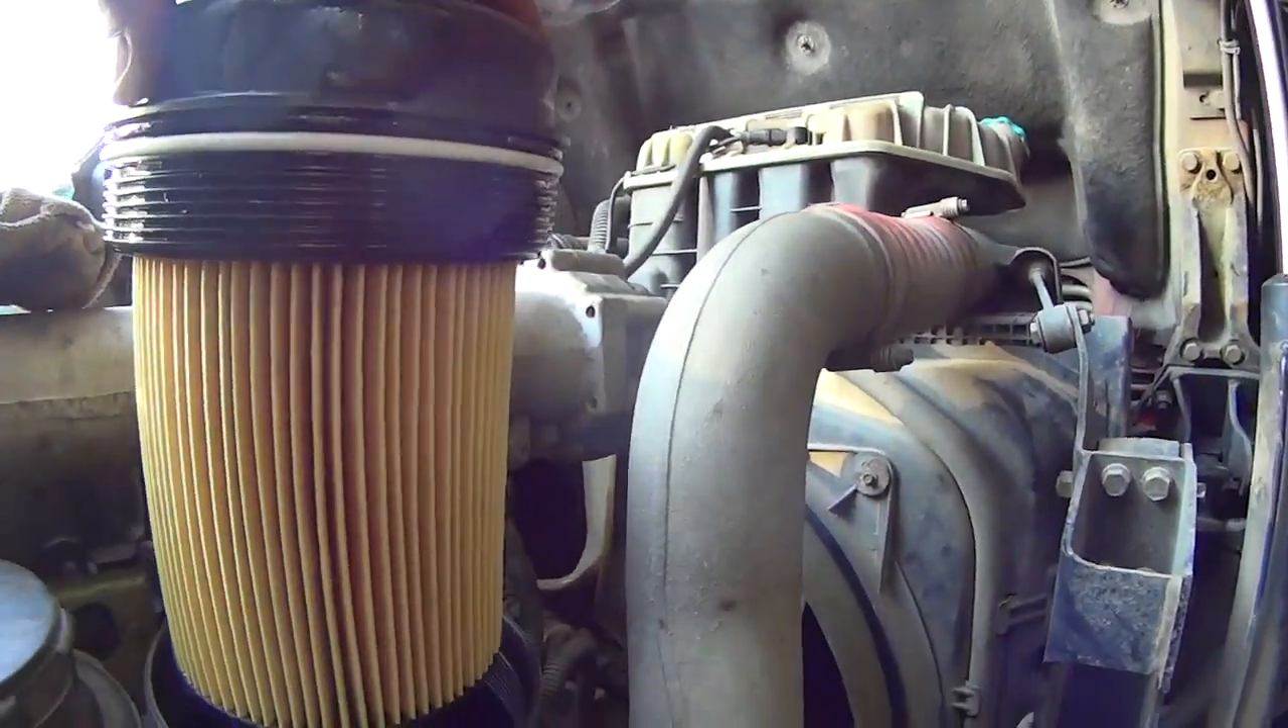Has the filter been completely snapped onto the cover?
Yes.